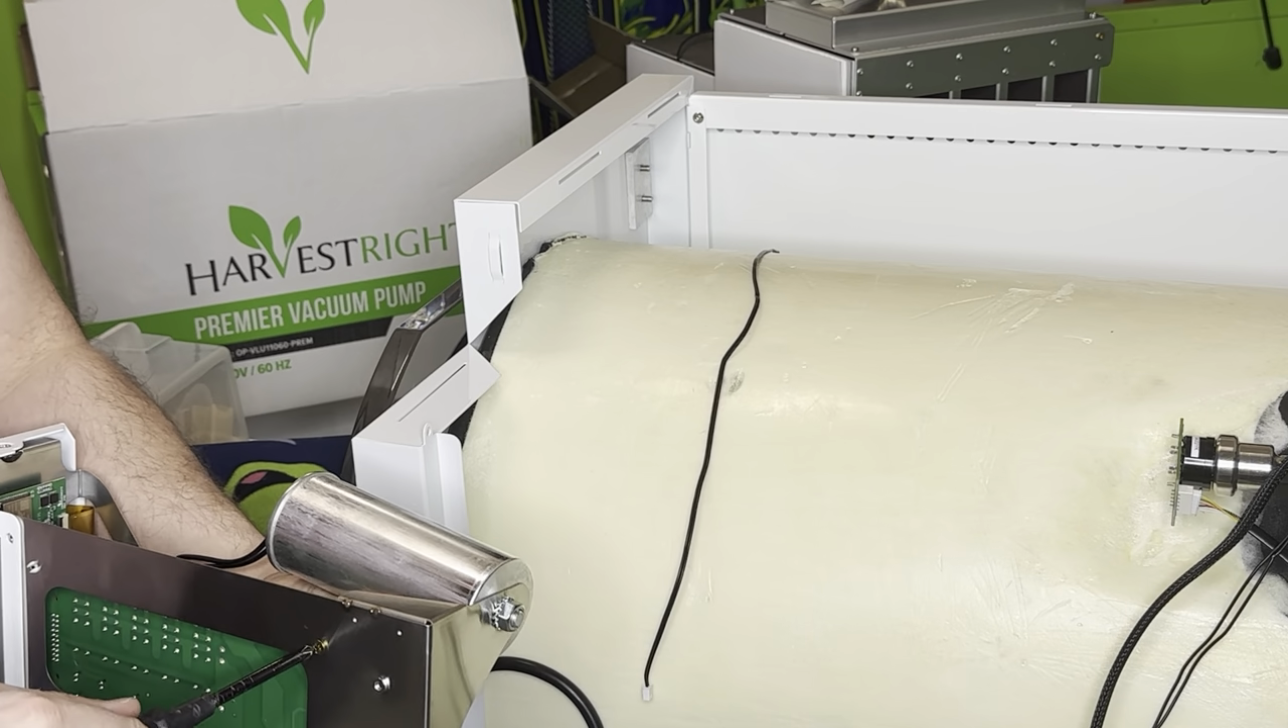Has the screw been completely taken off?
No.